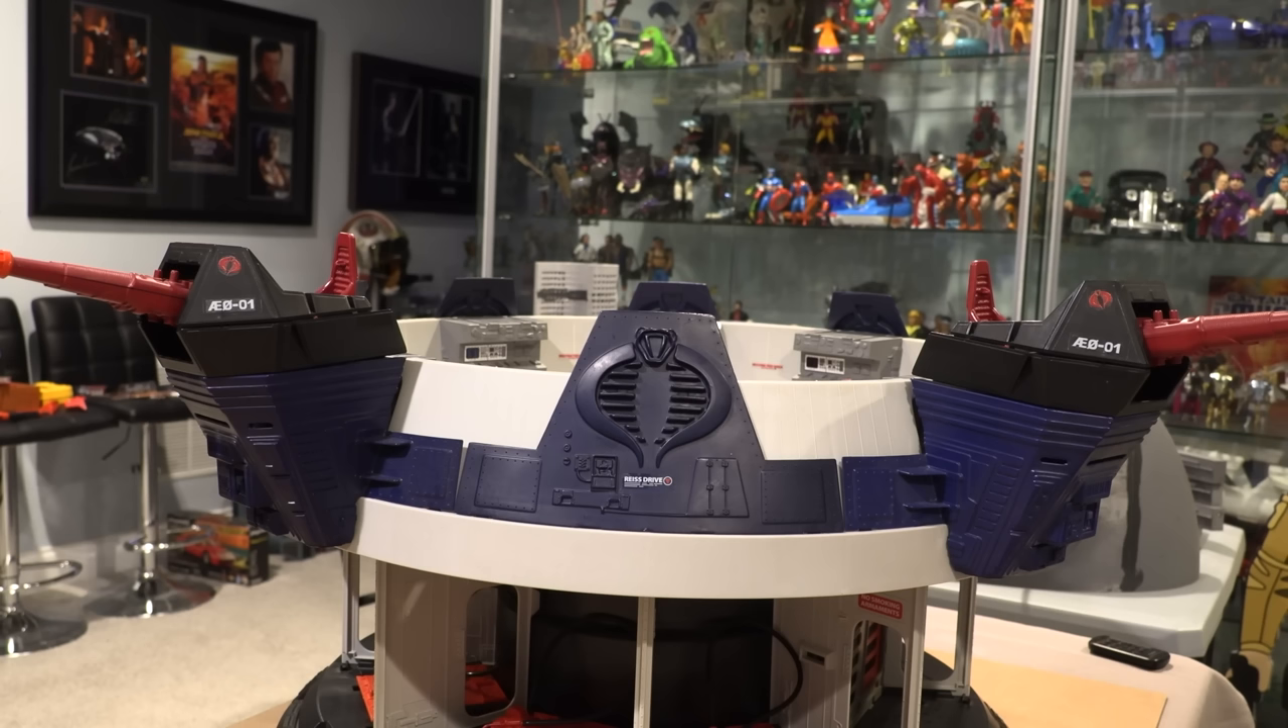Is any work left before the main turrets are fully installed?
No.